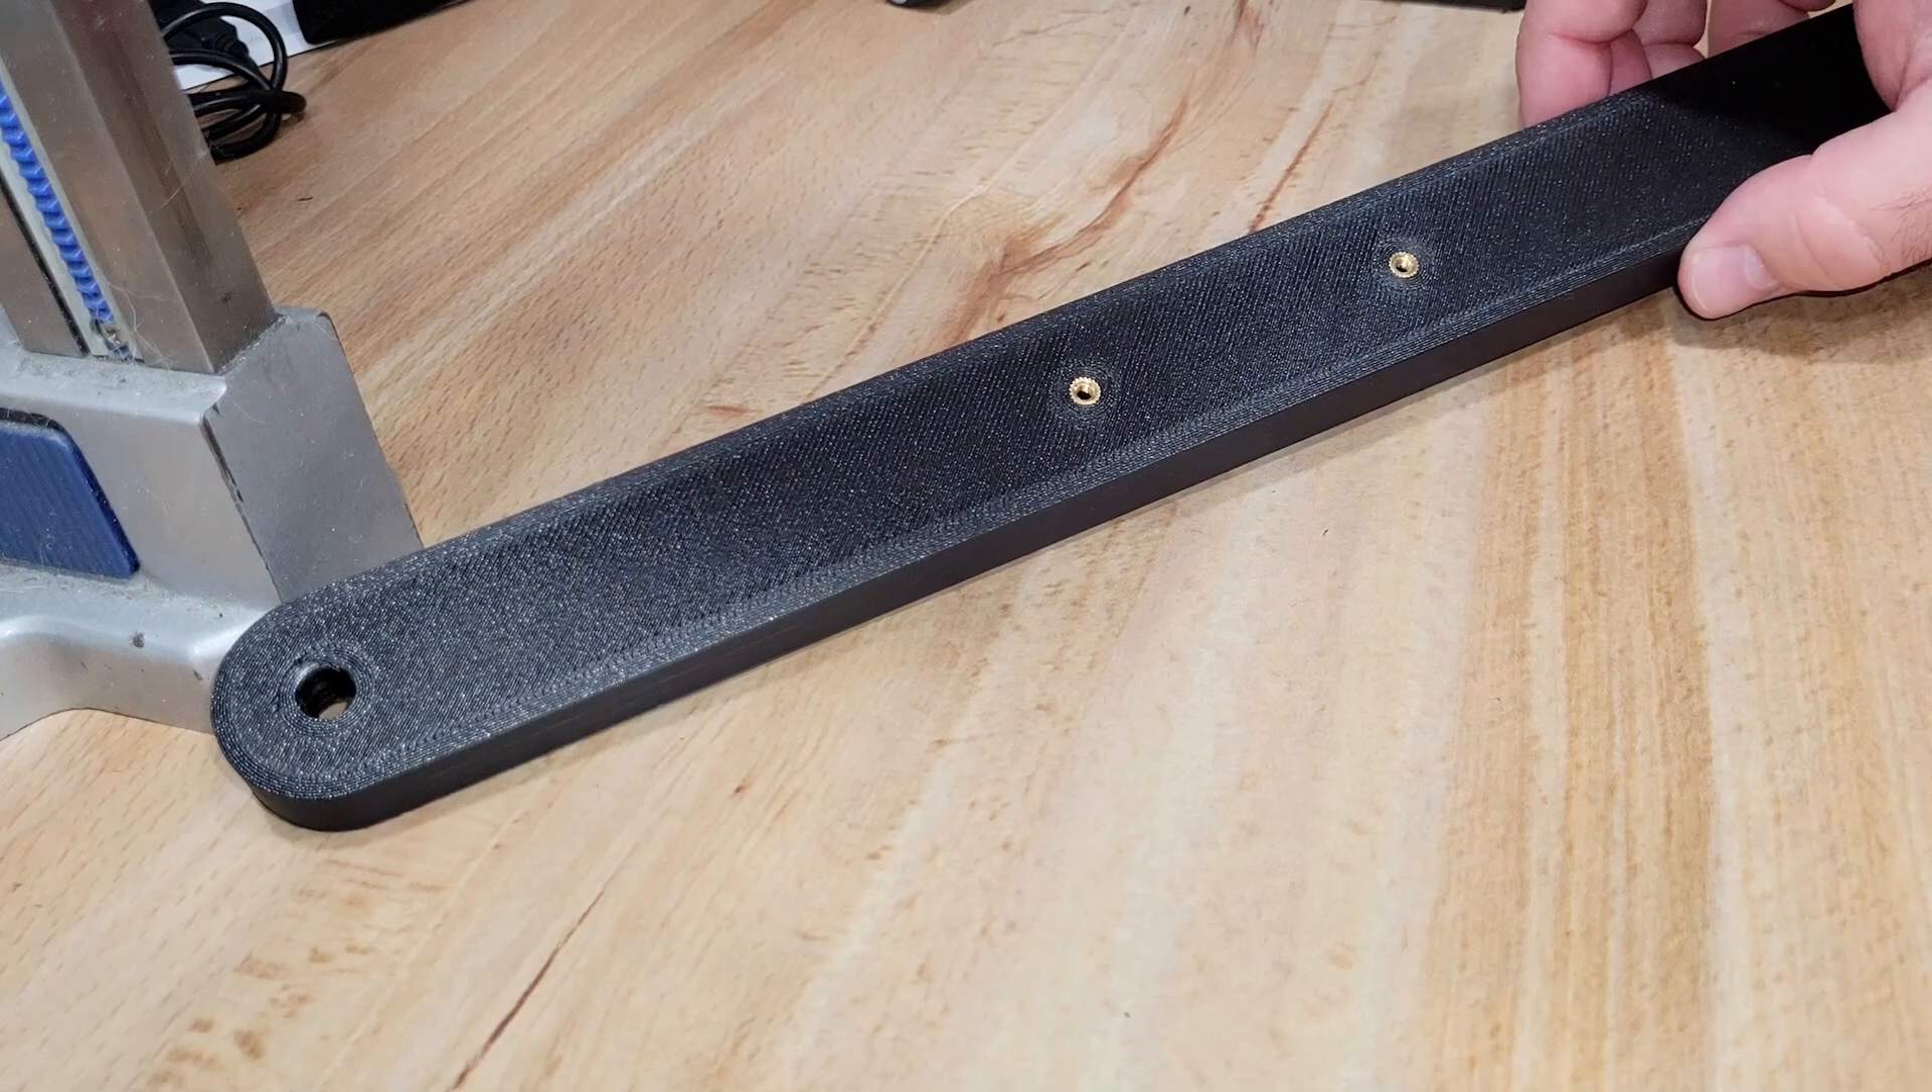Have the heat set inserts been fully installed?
Yes.